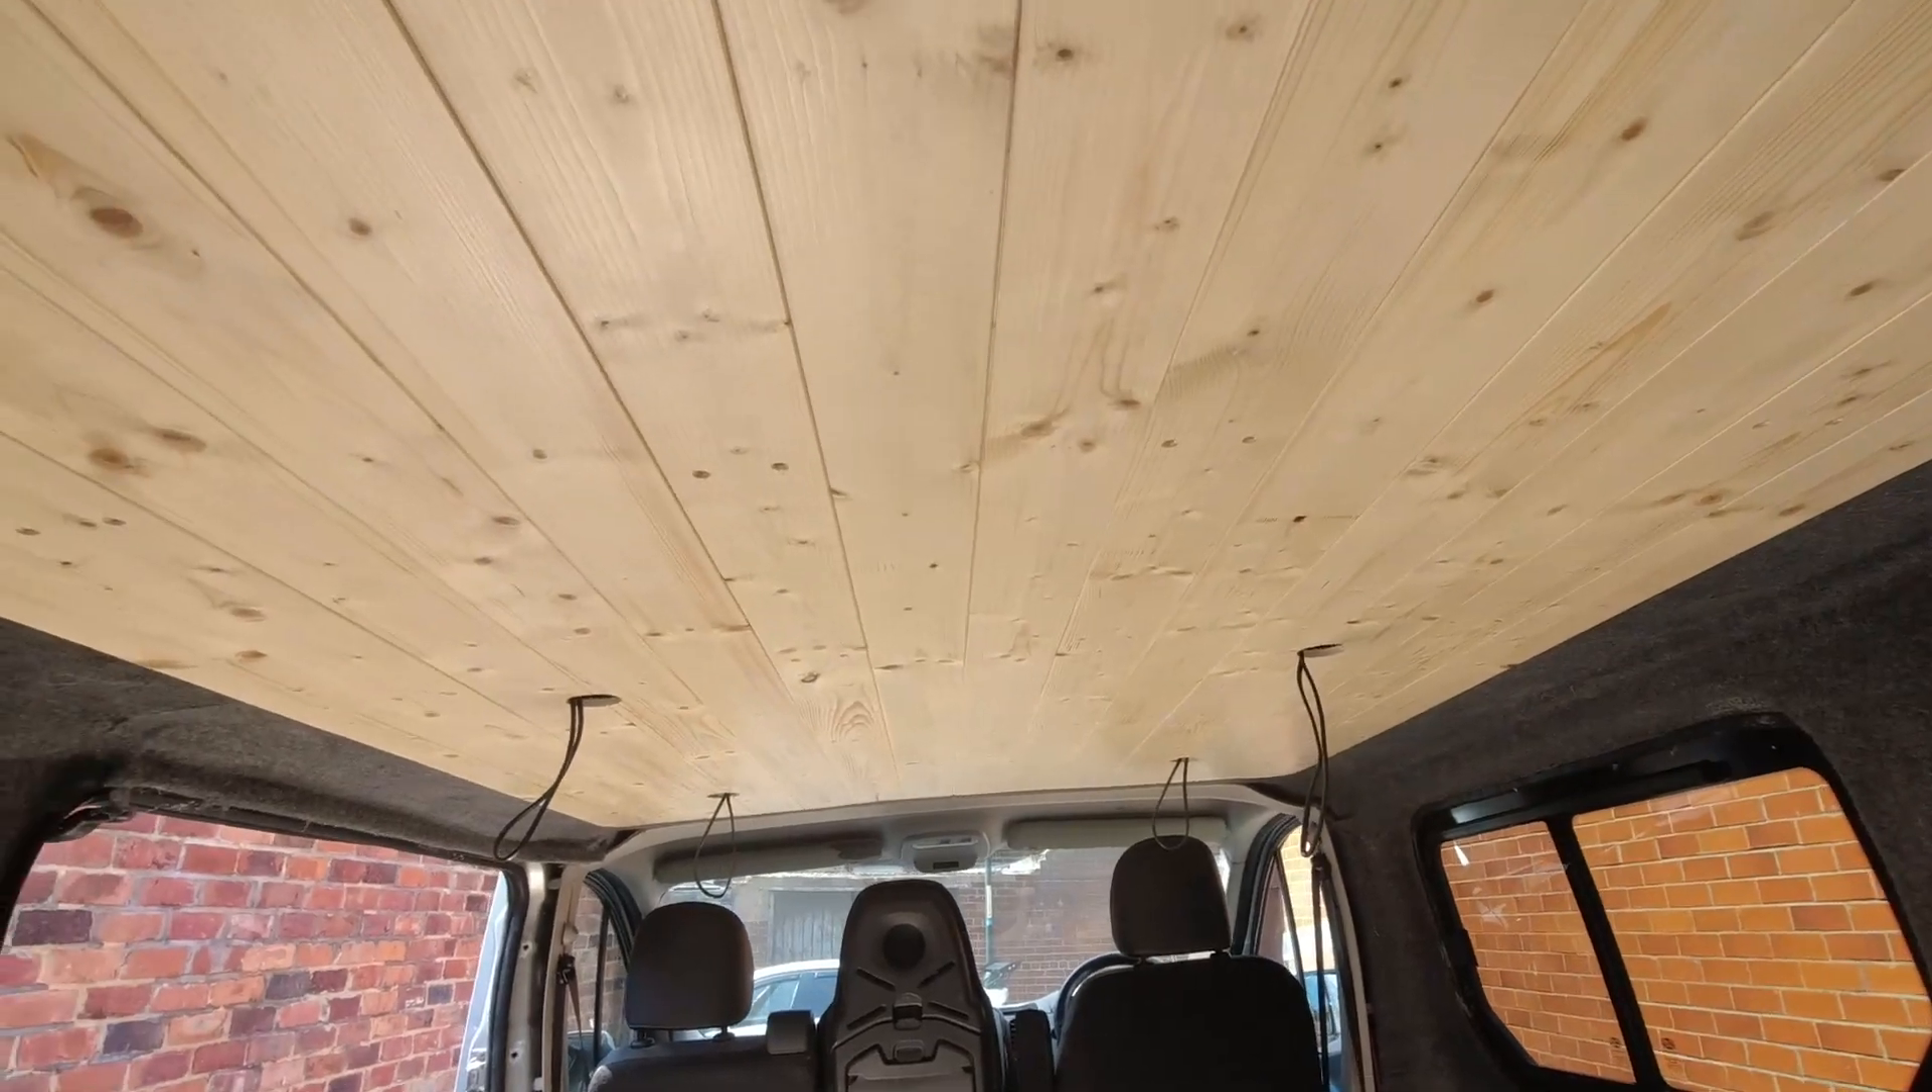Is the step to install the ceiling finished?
Yes.